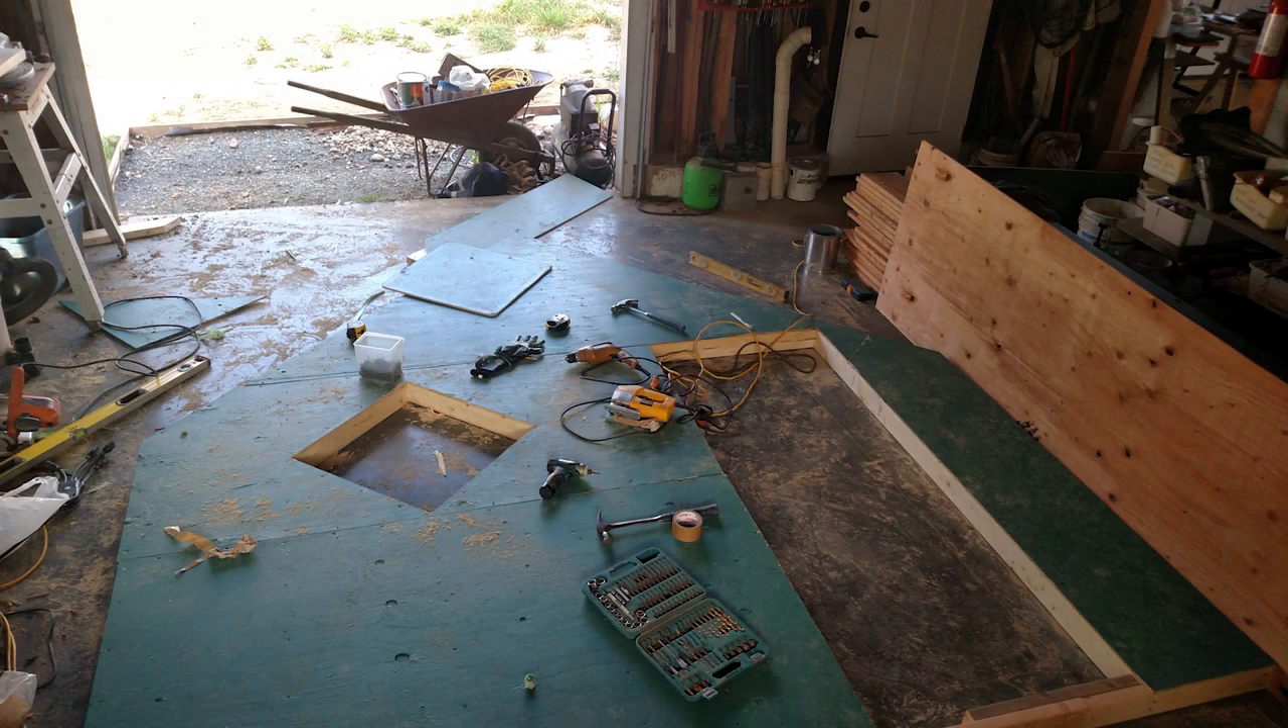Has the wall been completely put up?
No.